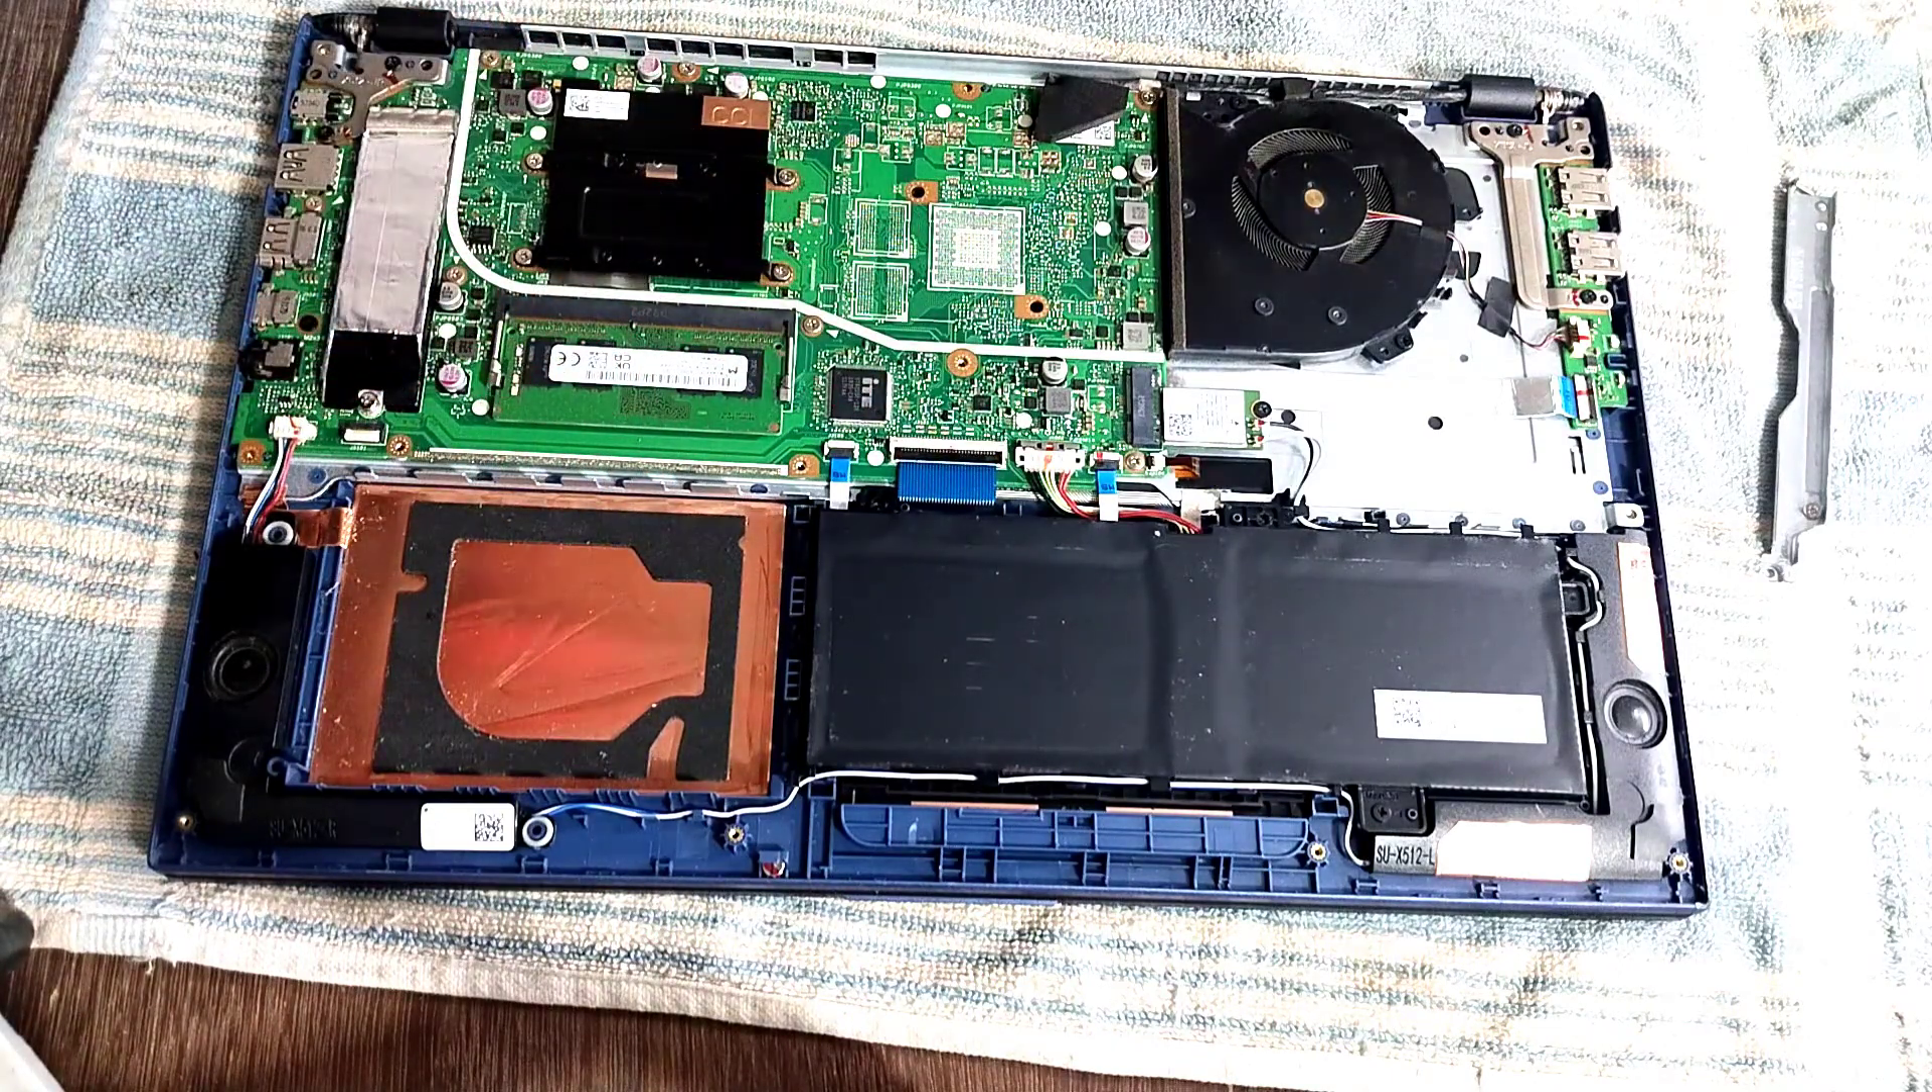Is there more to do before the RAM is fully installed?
No.